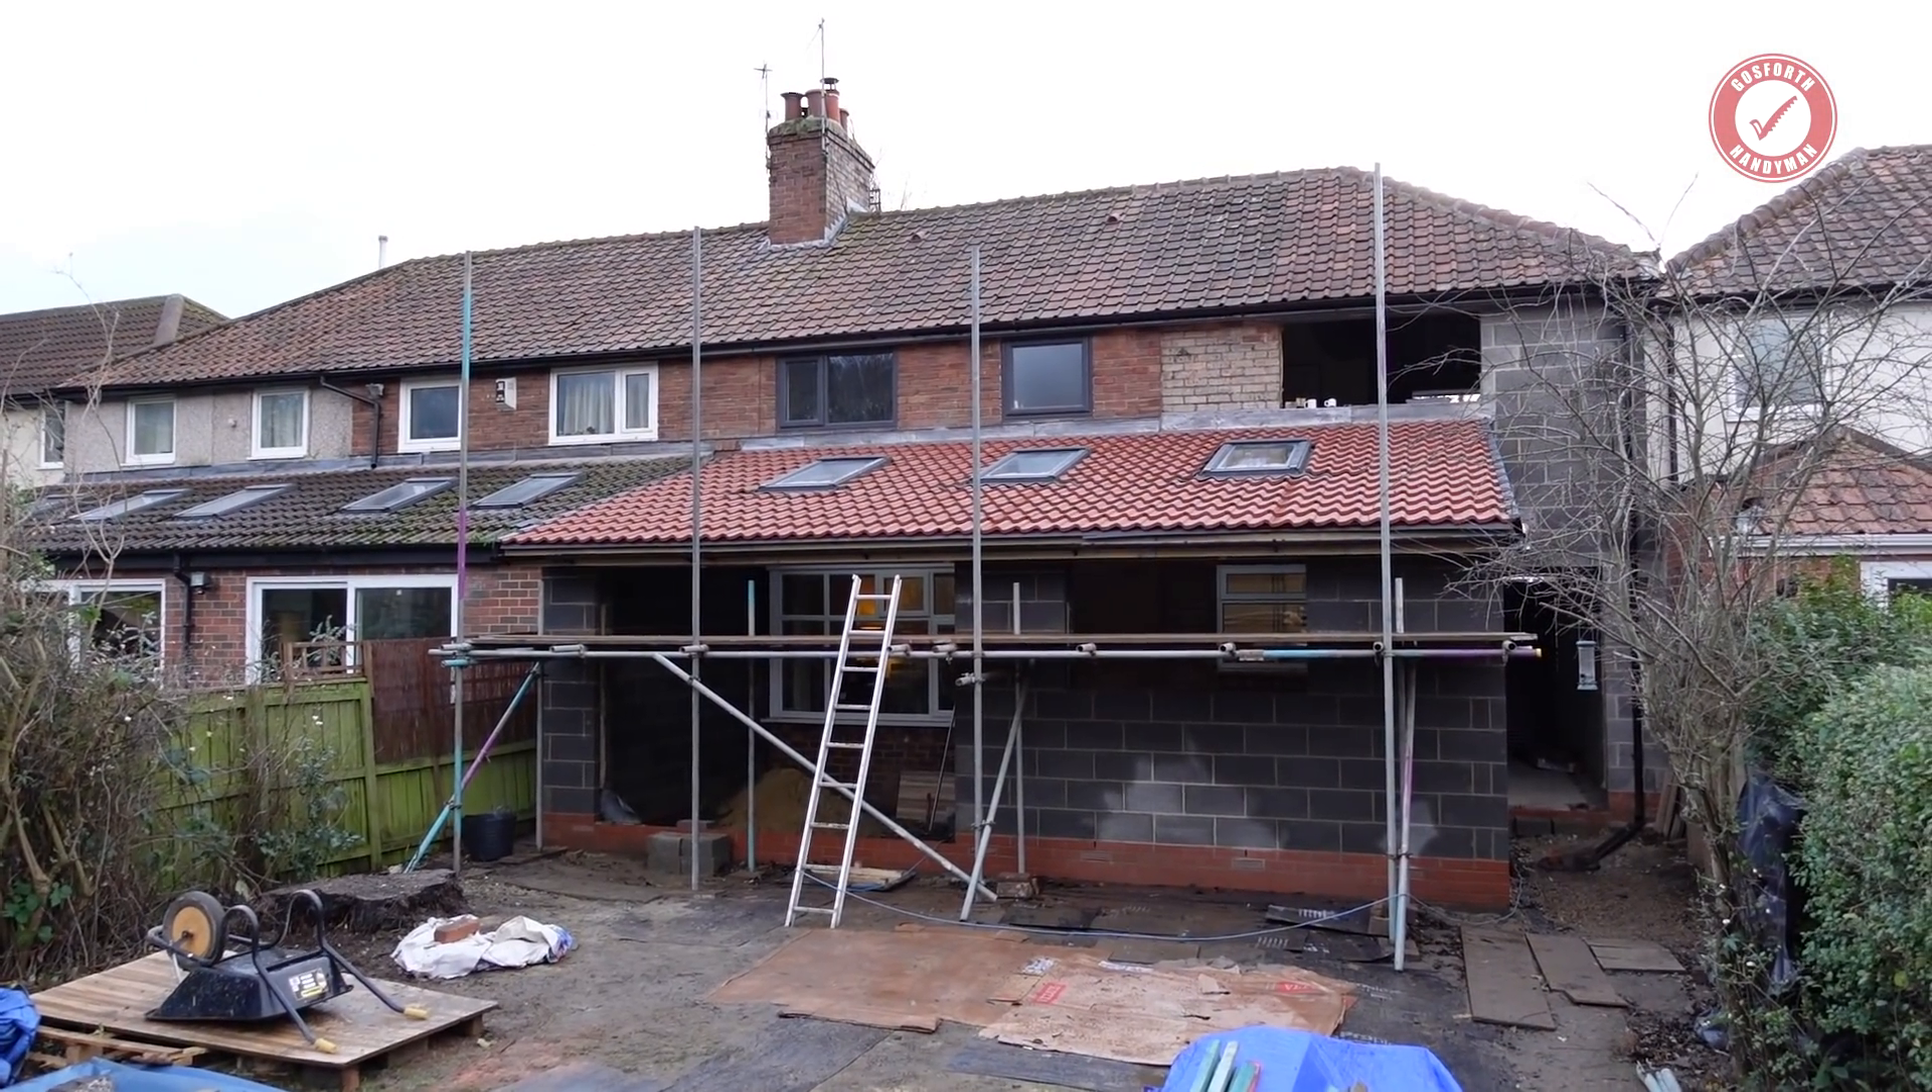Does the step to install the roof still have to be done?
No.